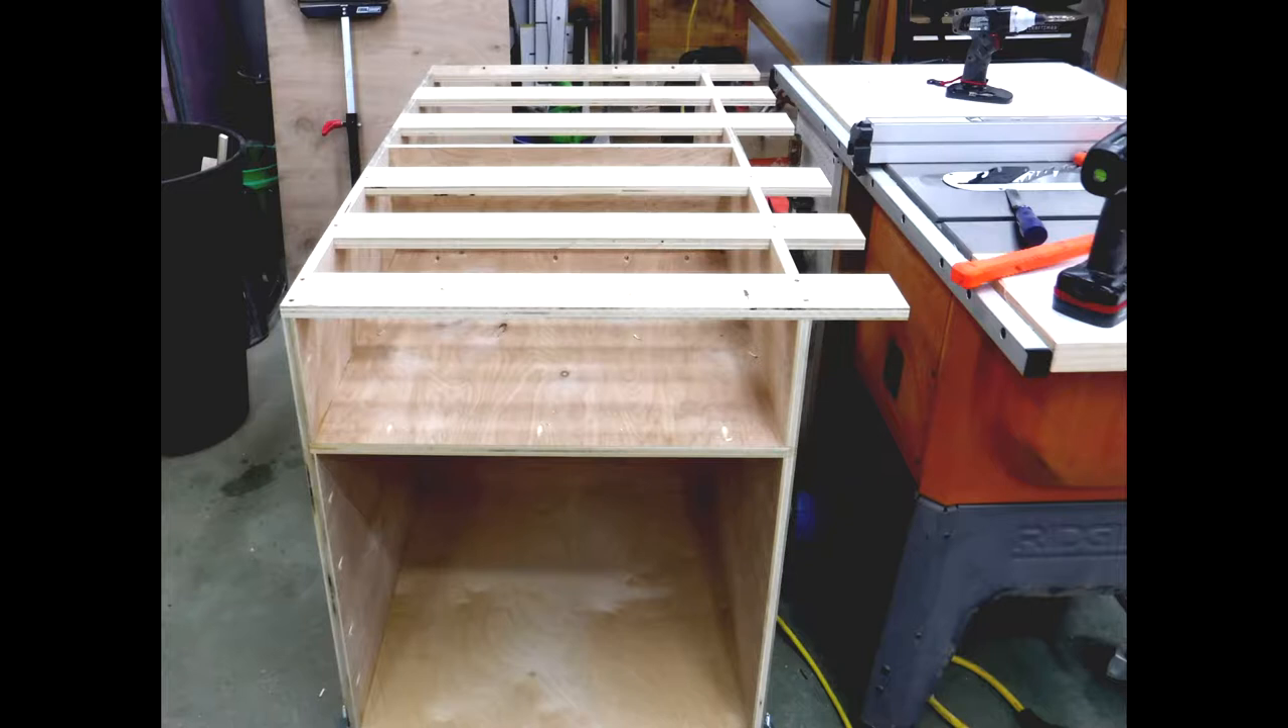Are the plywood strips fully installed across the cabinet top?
Yes.